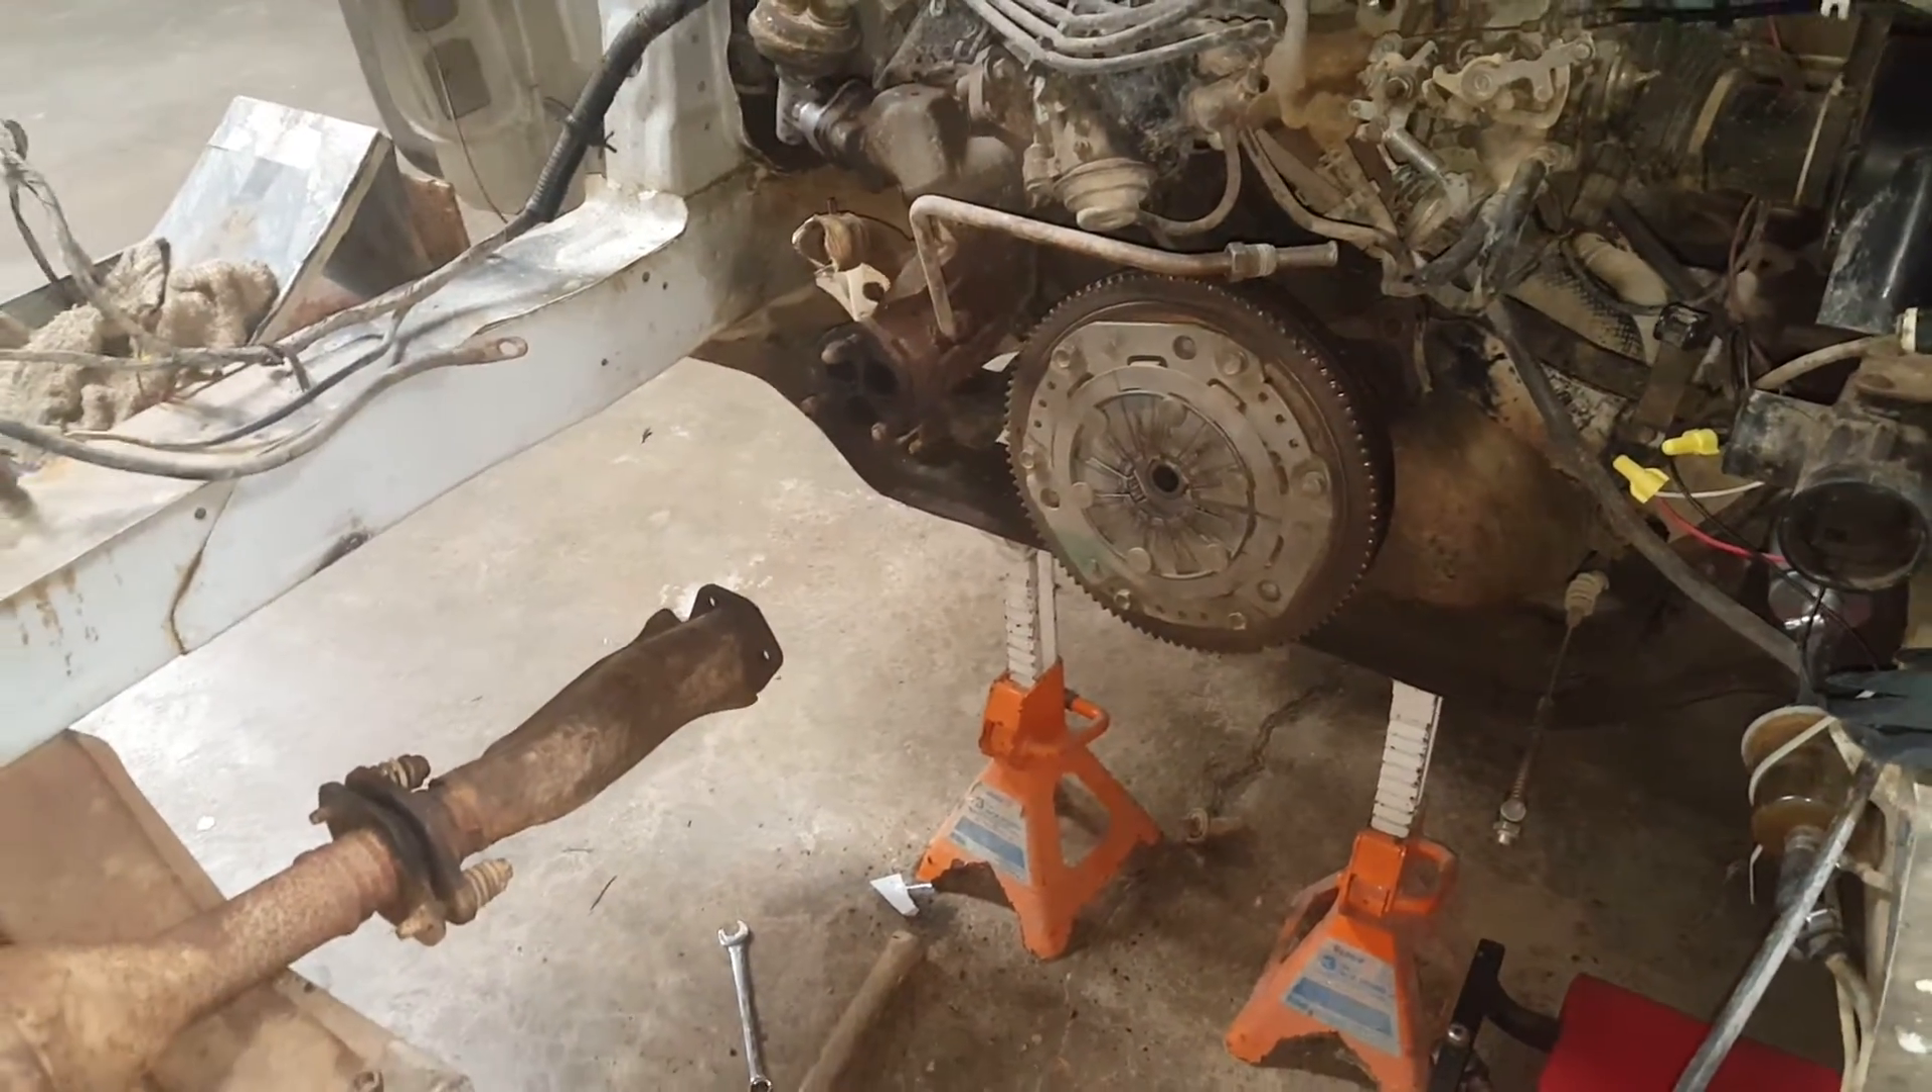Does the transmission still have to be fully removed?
No.